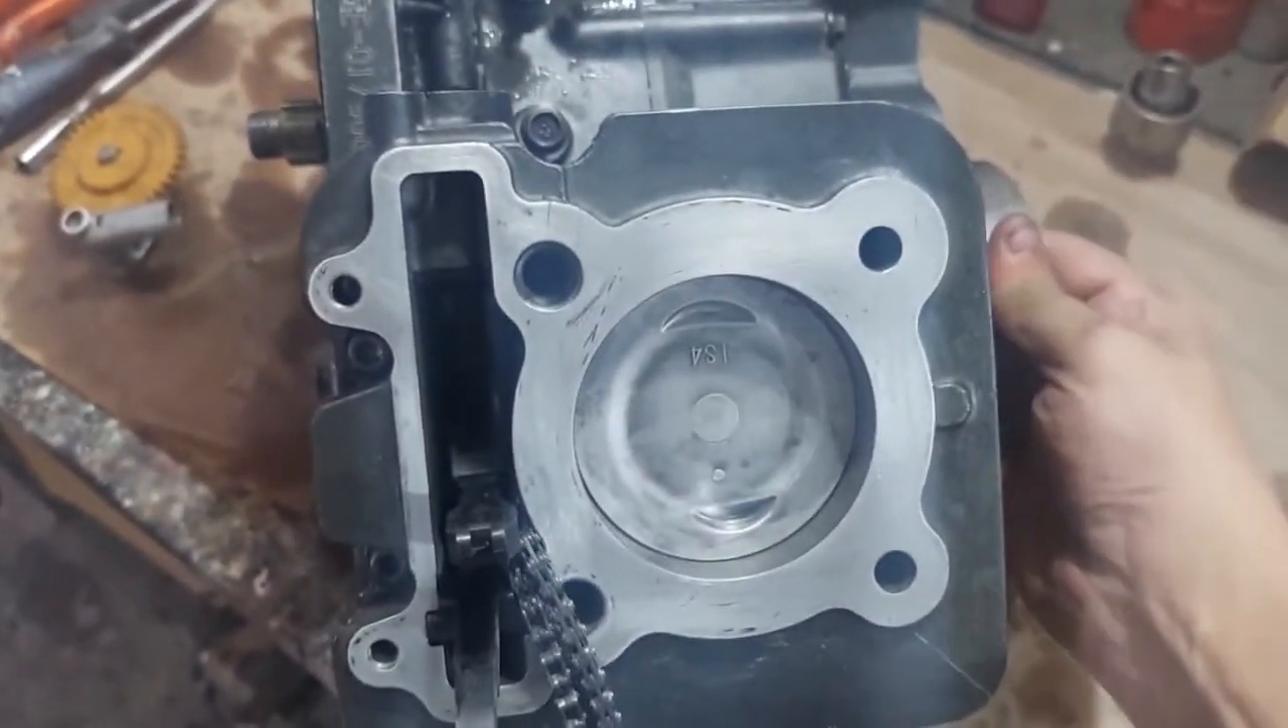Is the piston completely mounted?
Yes.